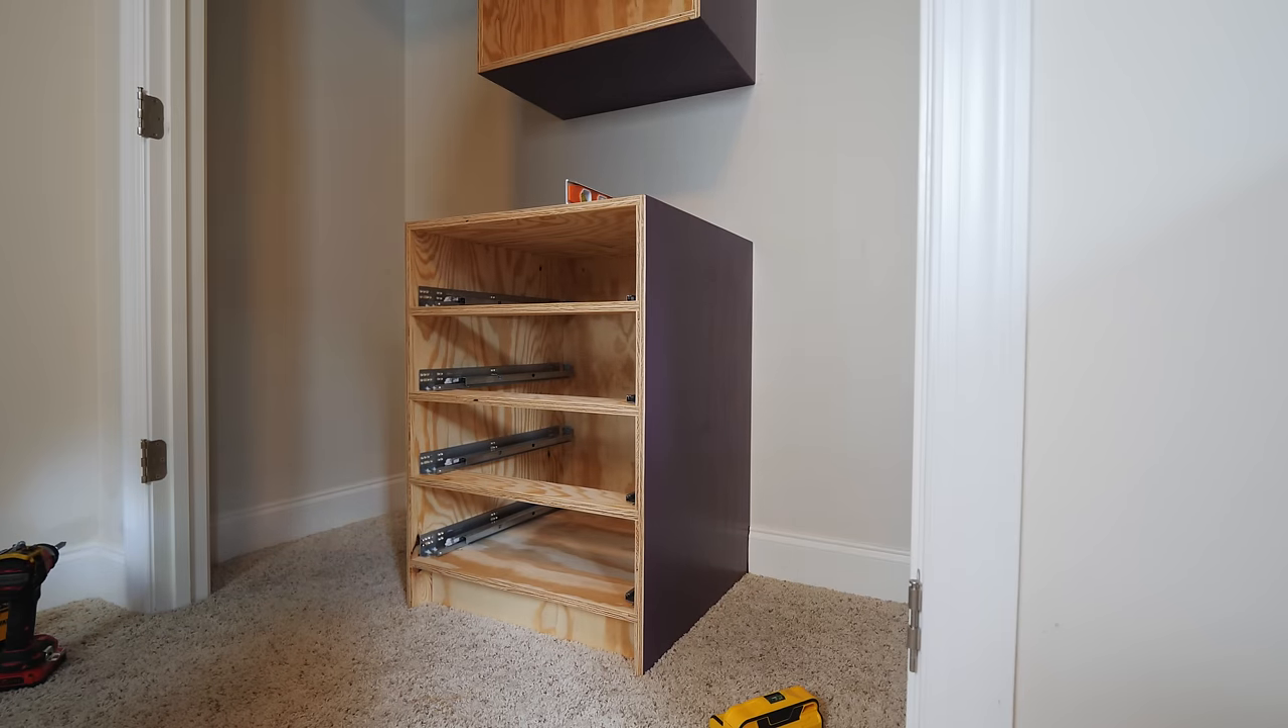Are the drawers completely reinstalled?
No.